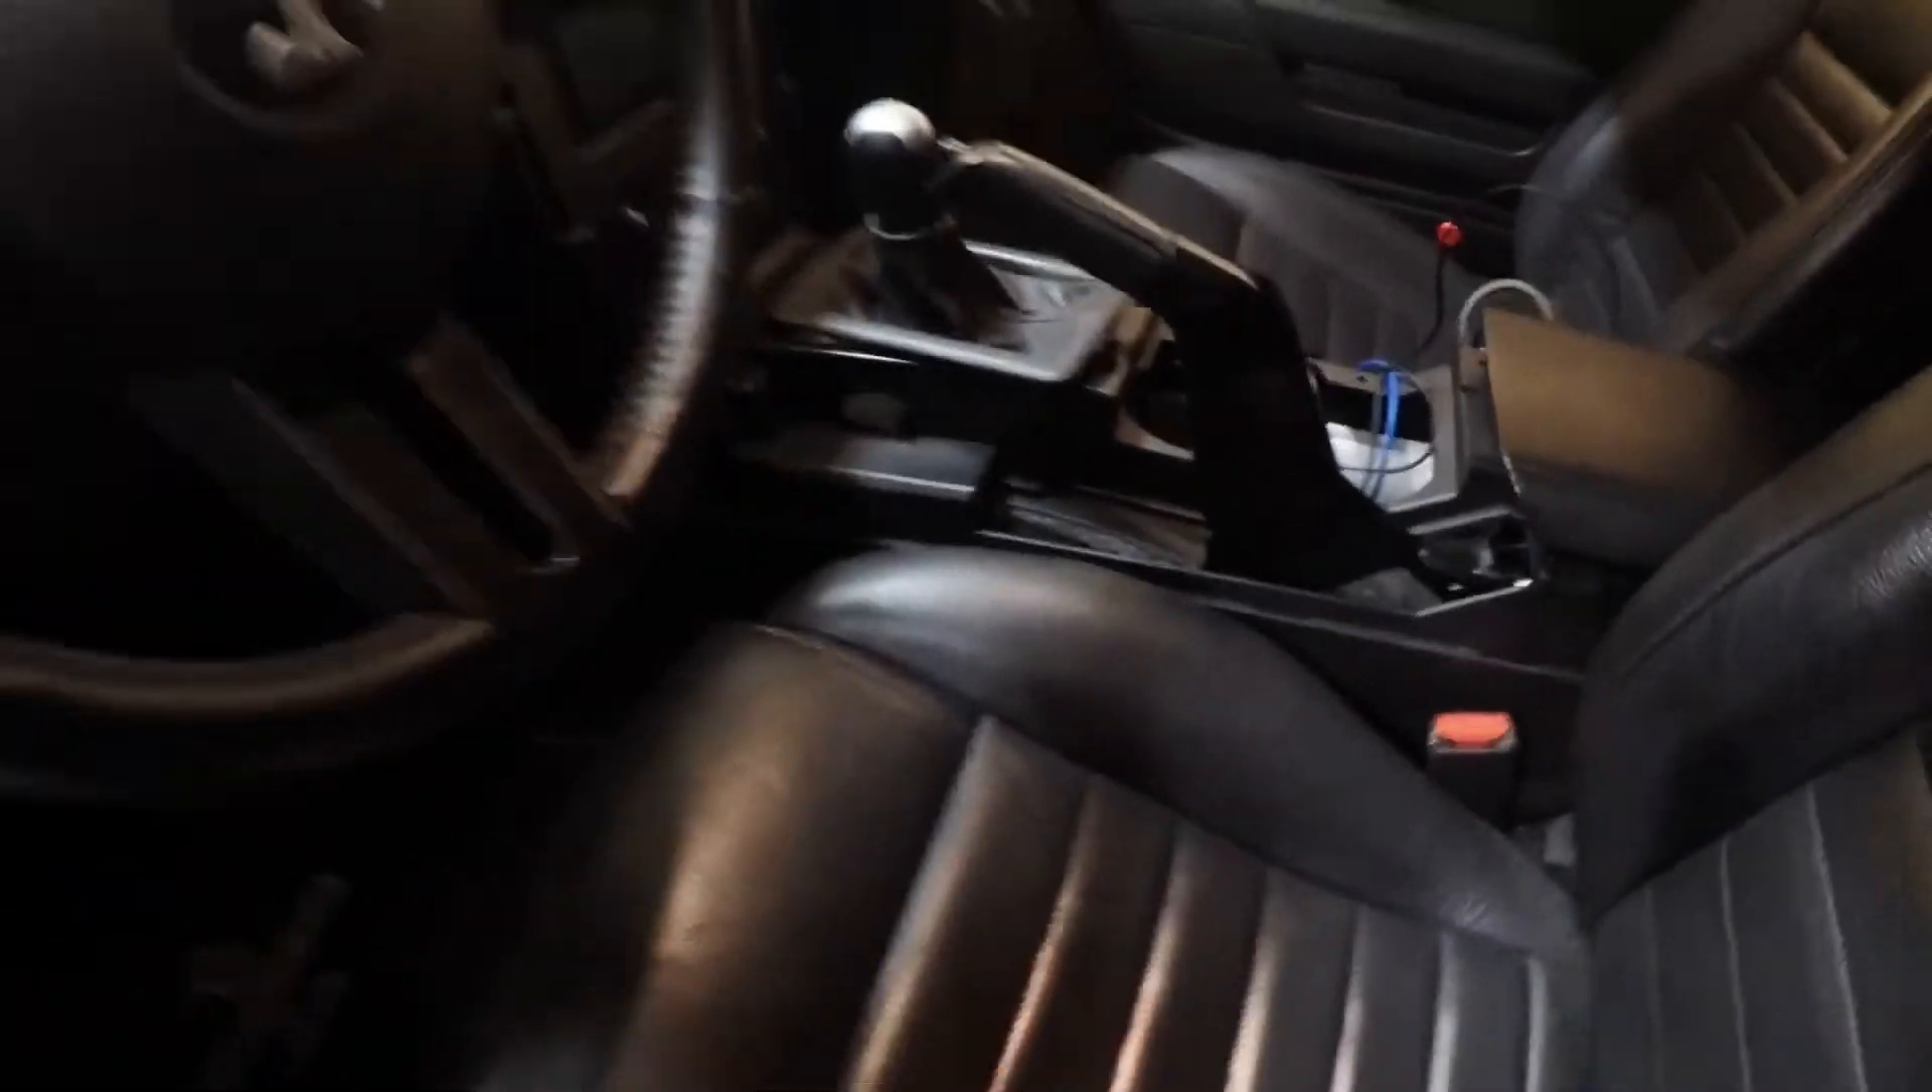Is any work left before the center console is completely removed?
Yes.